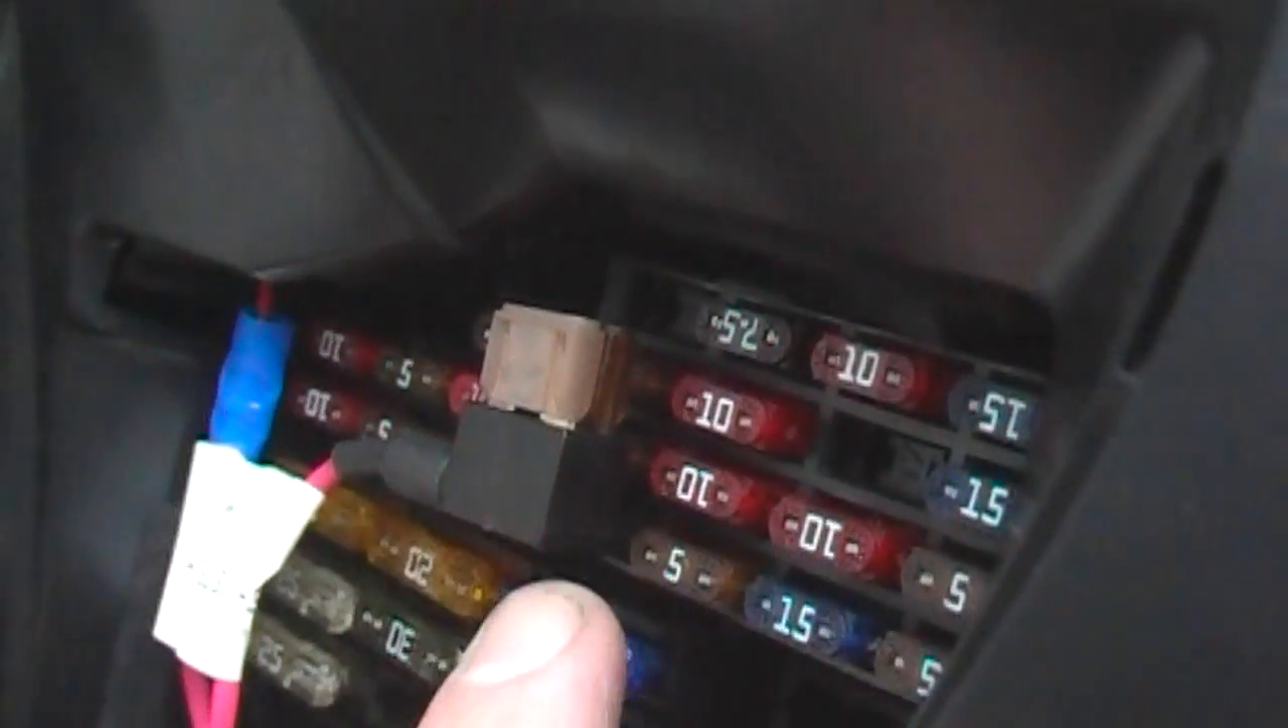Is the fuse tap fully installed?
Yes.